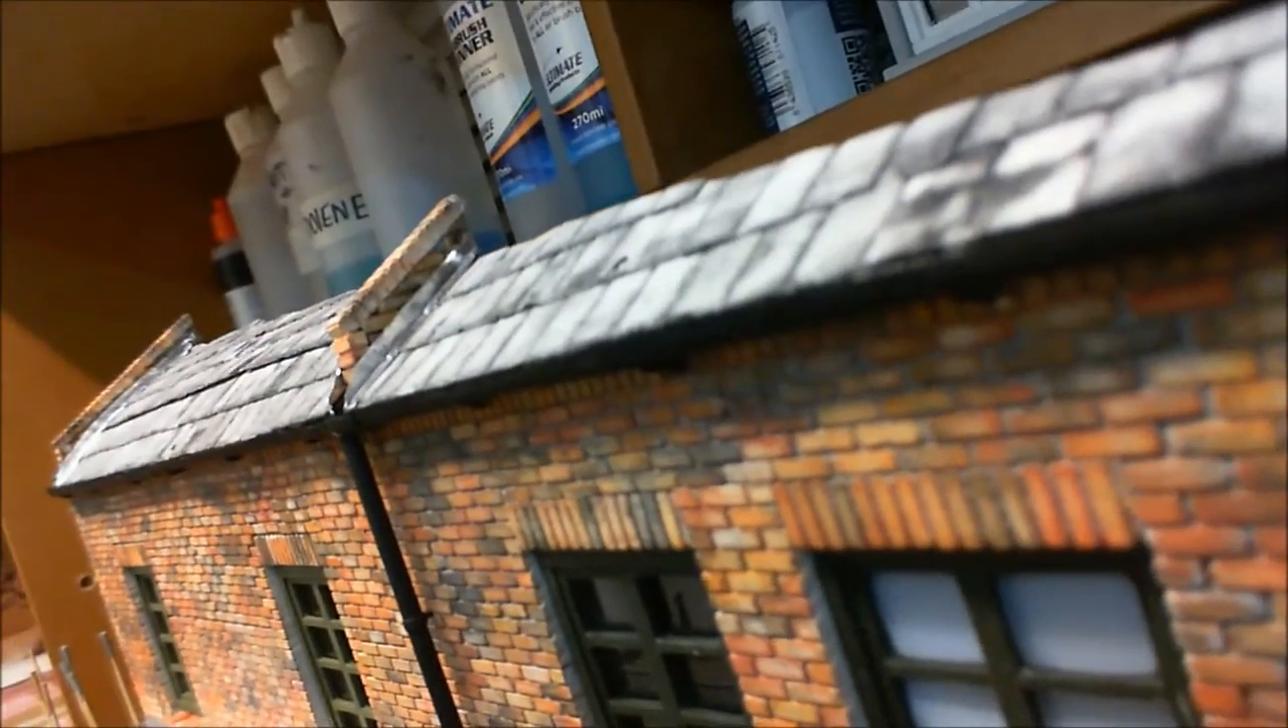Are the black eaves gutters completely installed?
Yes.